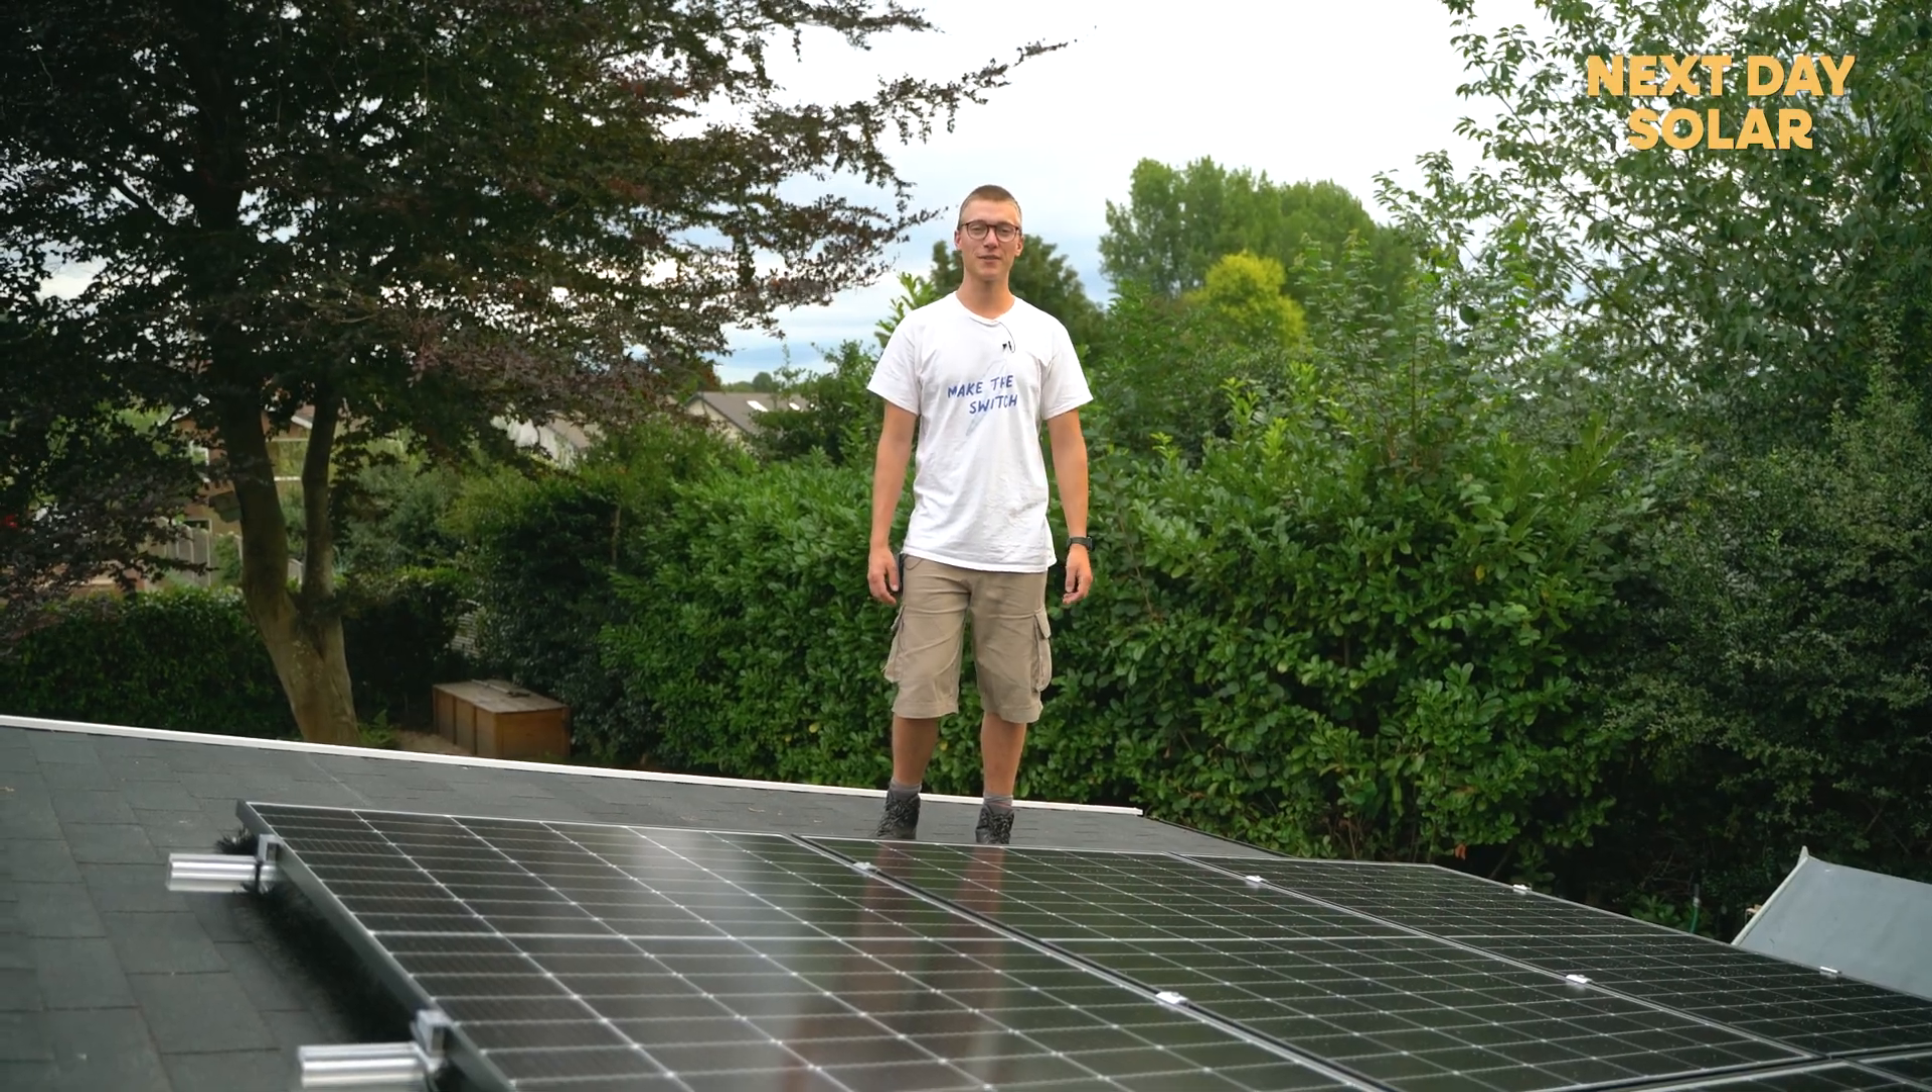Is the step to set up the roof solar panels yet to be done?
No.